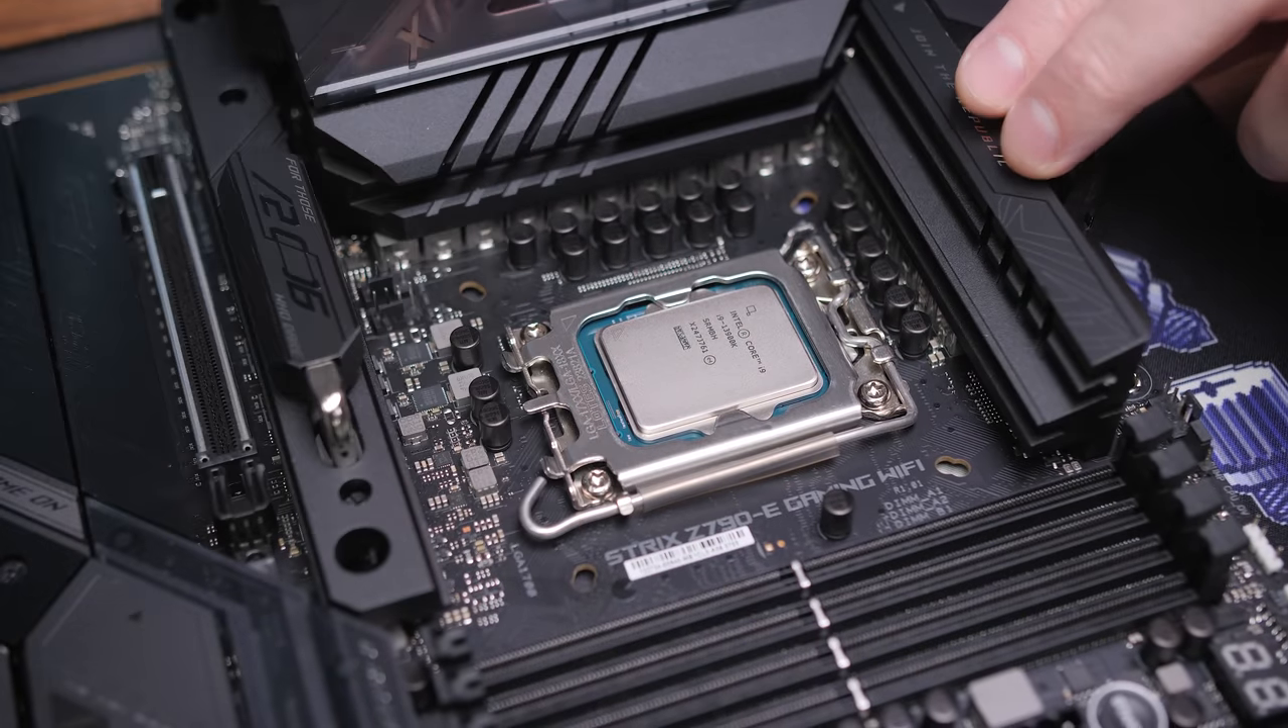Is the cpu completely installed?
Yes.